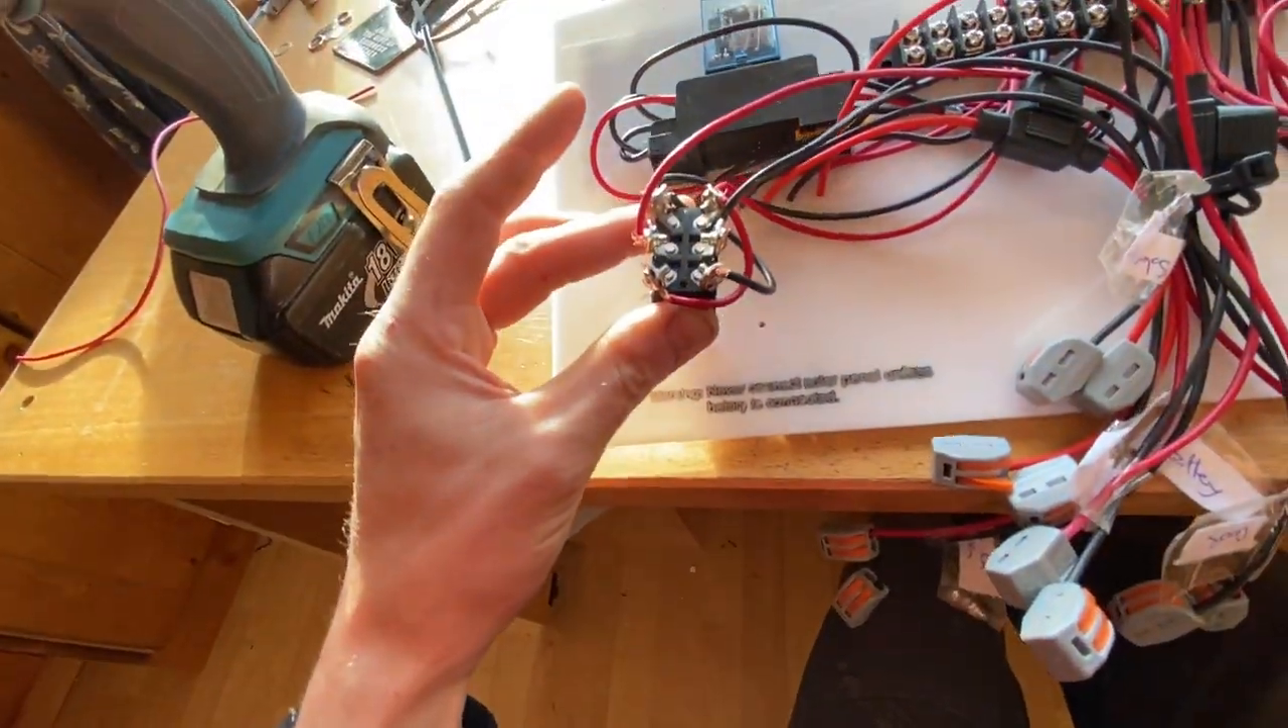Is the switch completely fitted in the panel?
No.